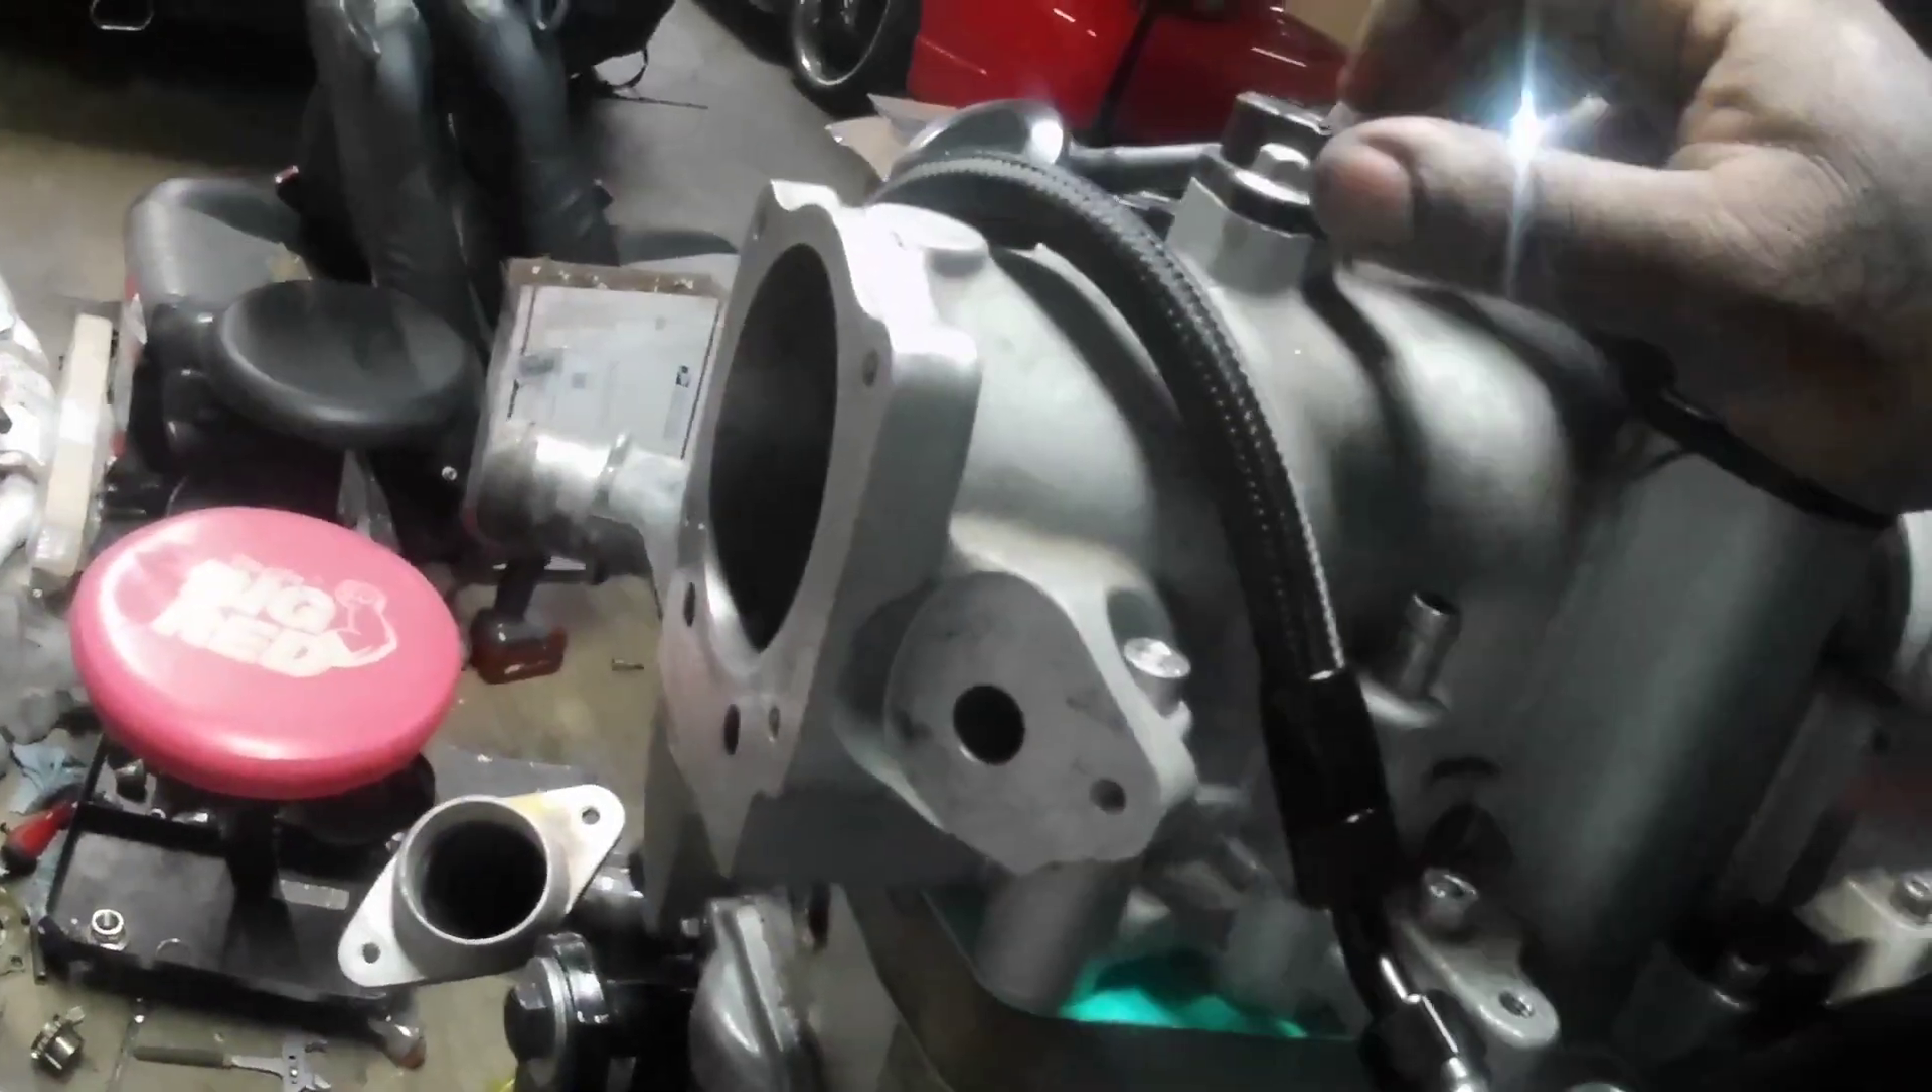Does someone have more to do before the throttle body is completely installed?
Yes.